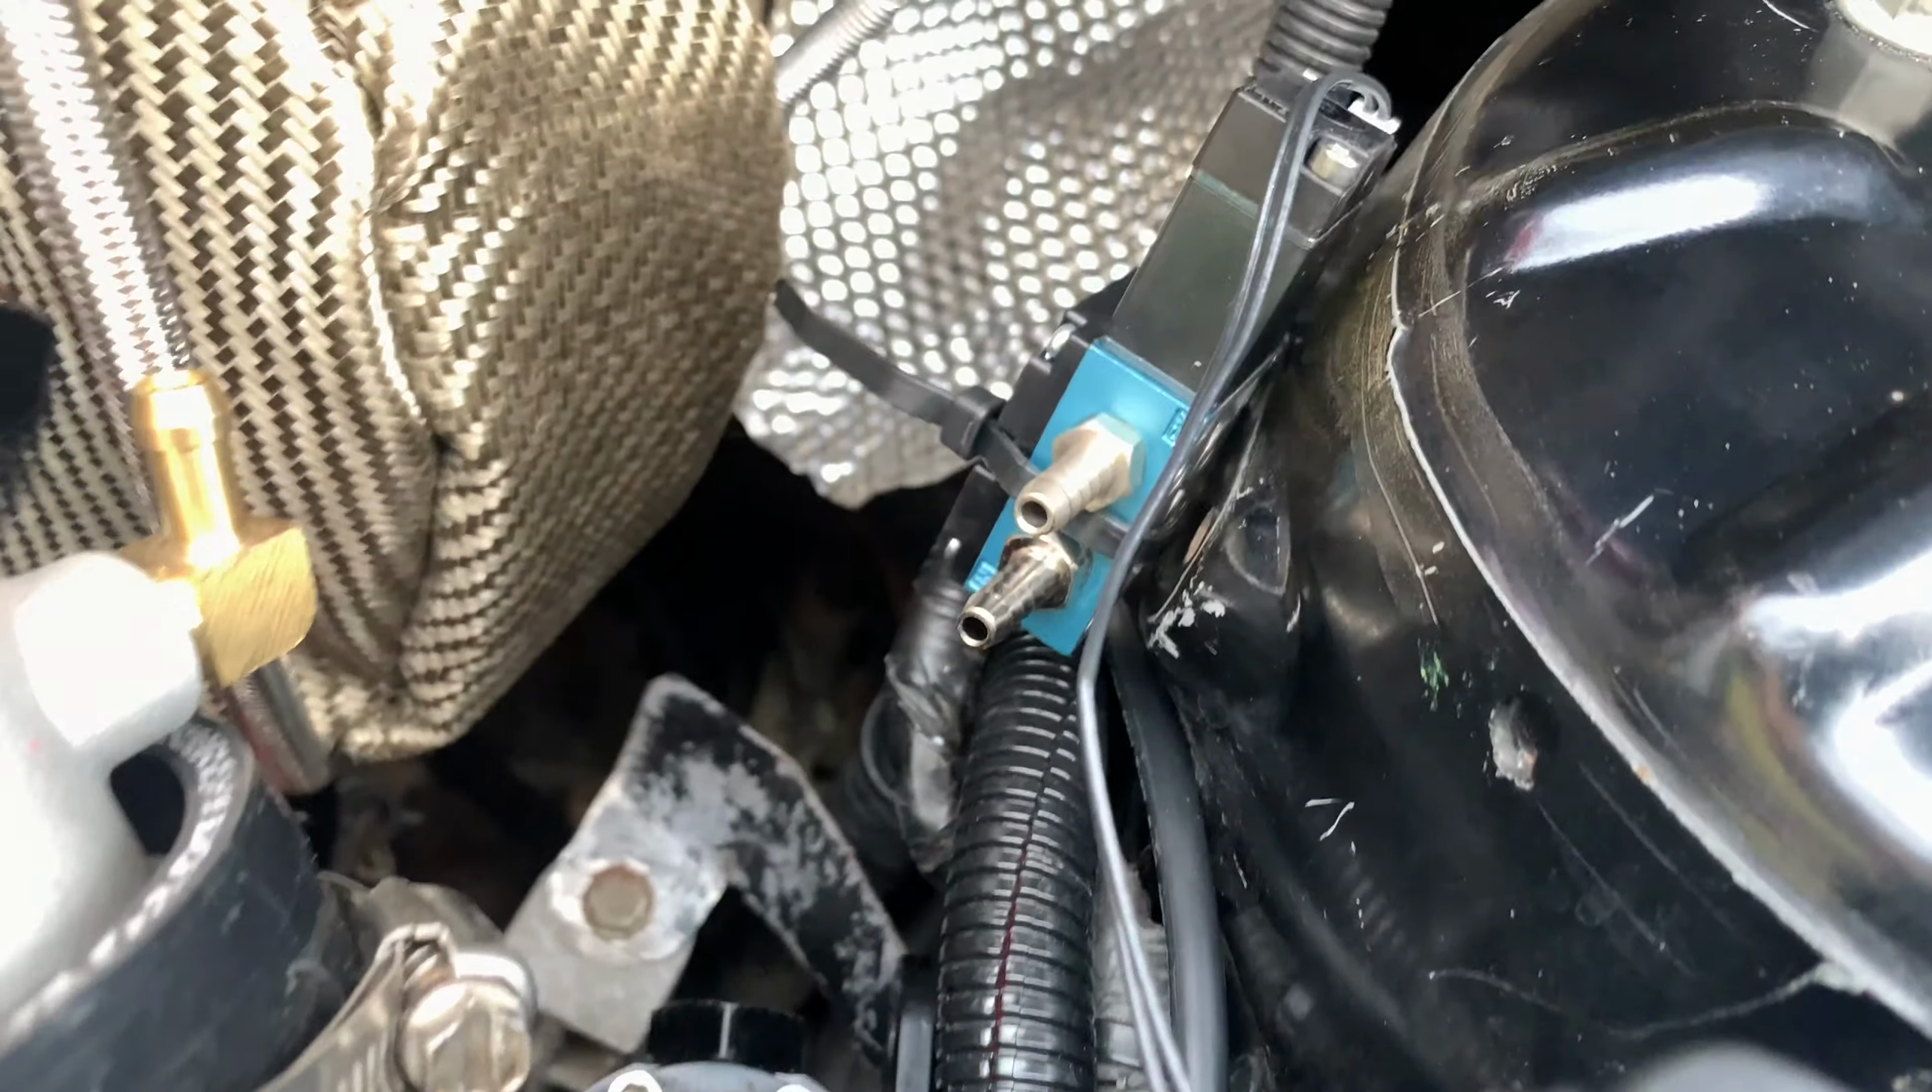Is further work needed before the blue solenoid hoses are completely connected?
Yes.